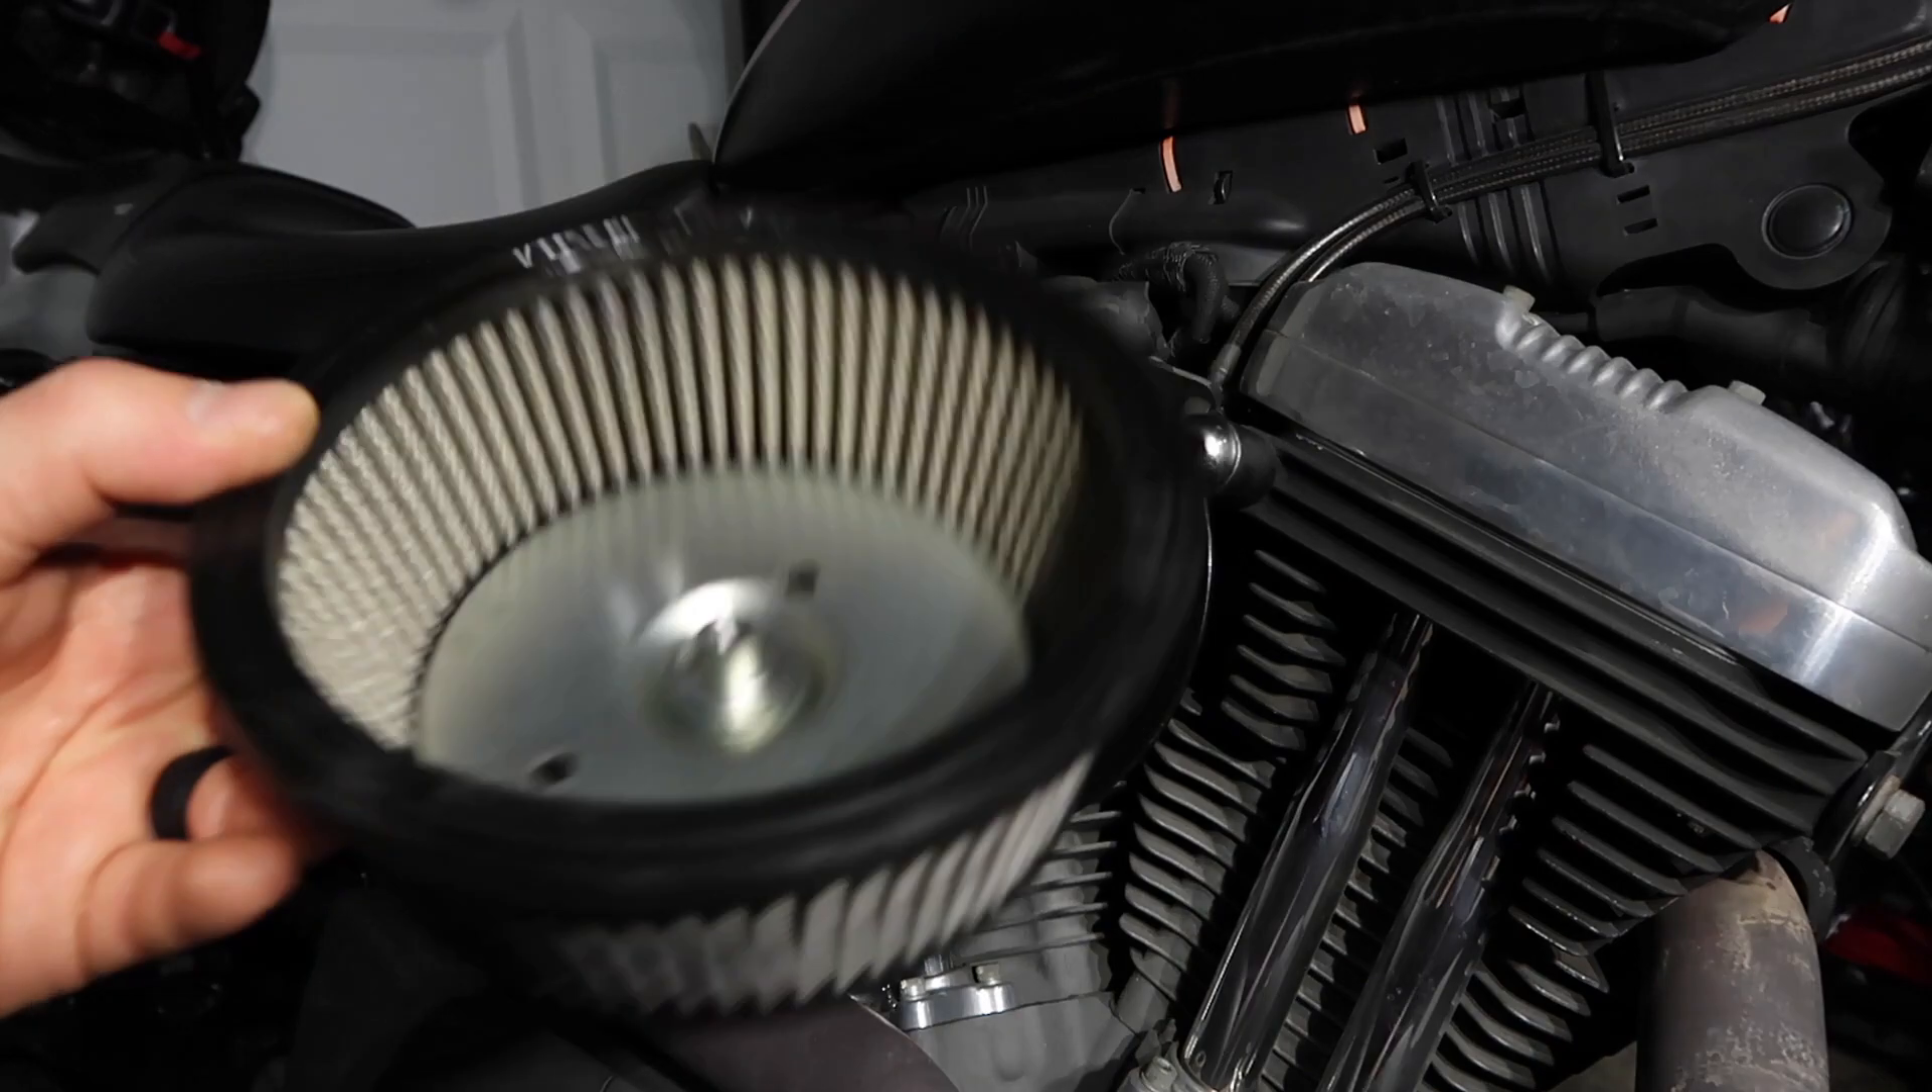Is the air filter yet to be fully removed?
No.